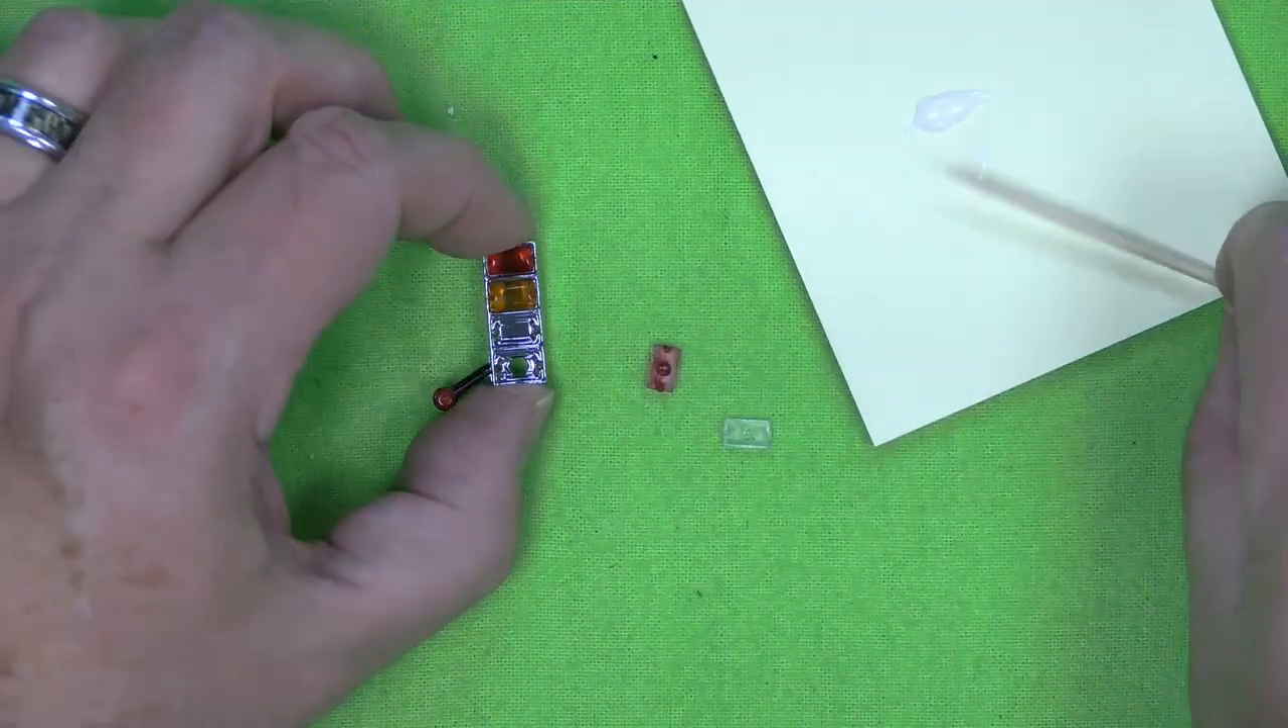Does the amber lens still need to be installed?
No.